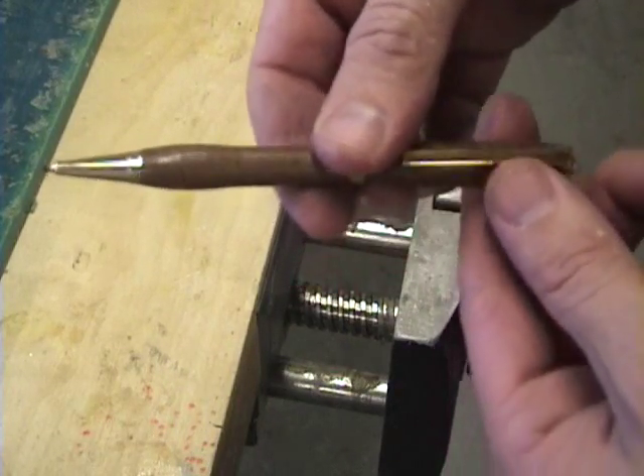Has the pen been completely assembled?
Yes.